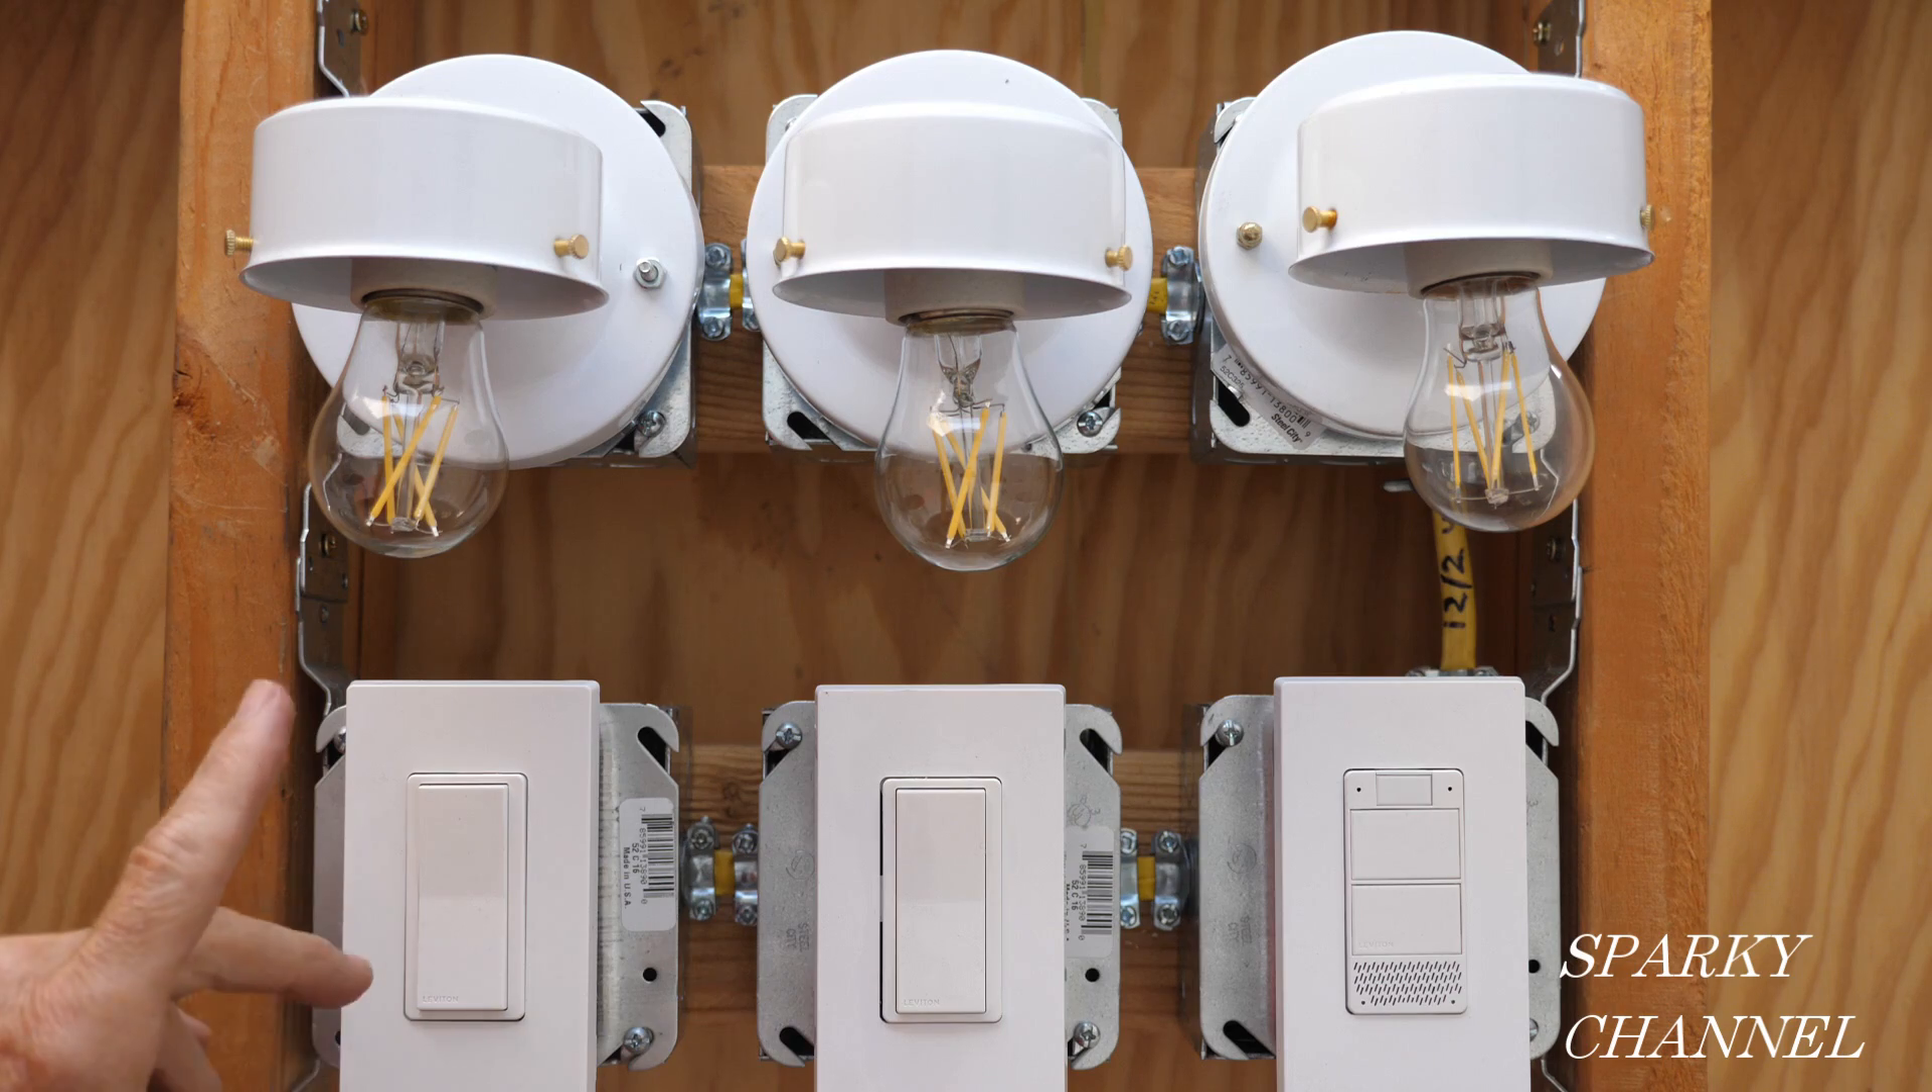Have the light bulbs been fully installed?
Yes.